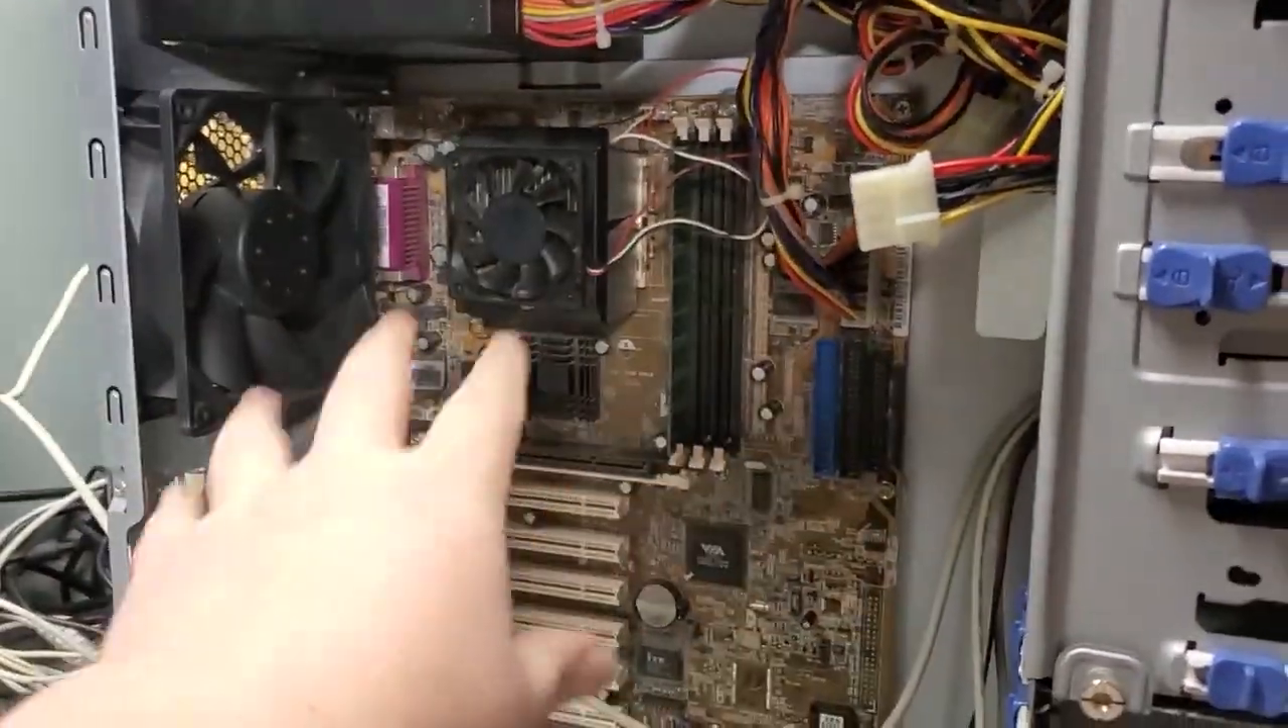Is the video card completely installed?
No.